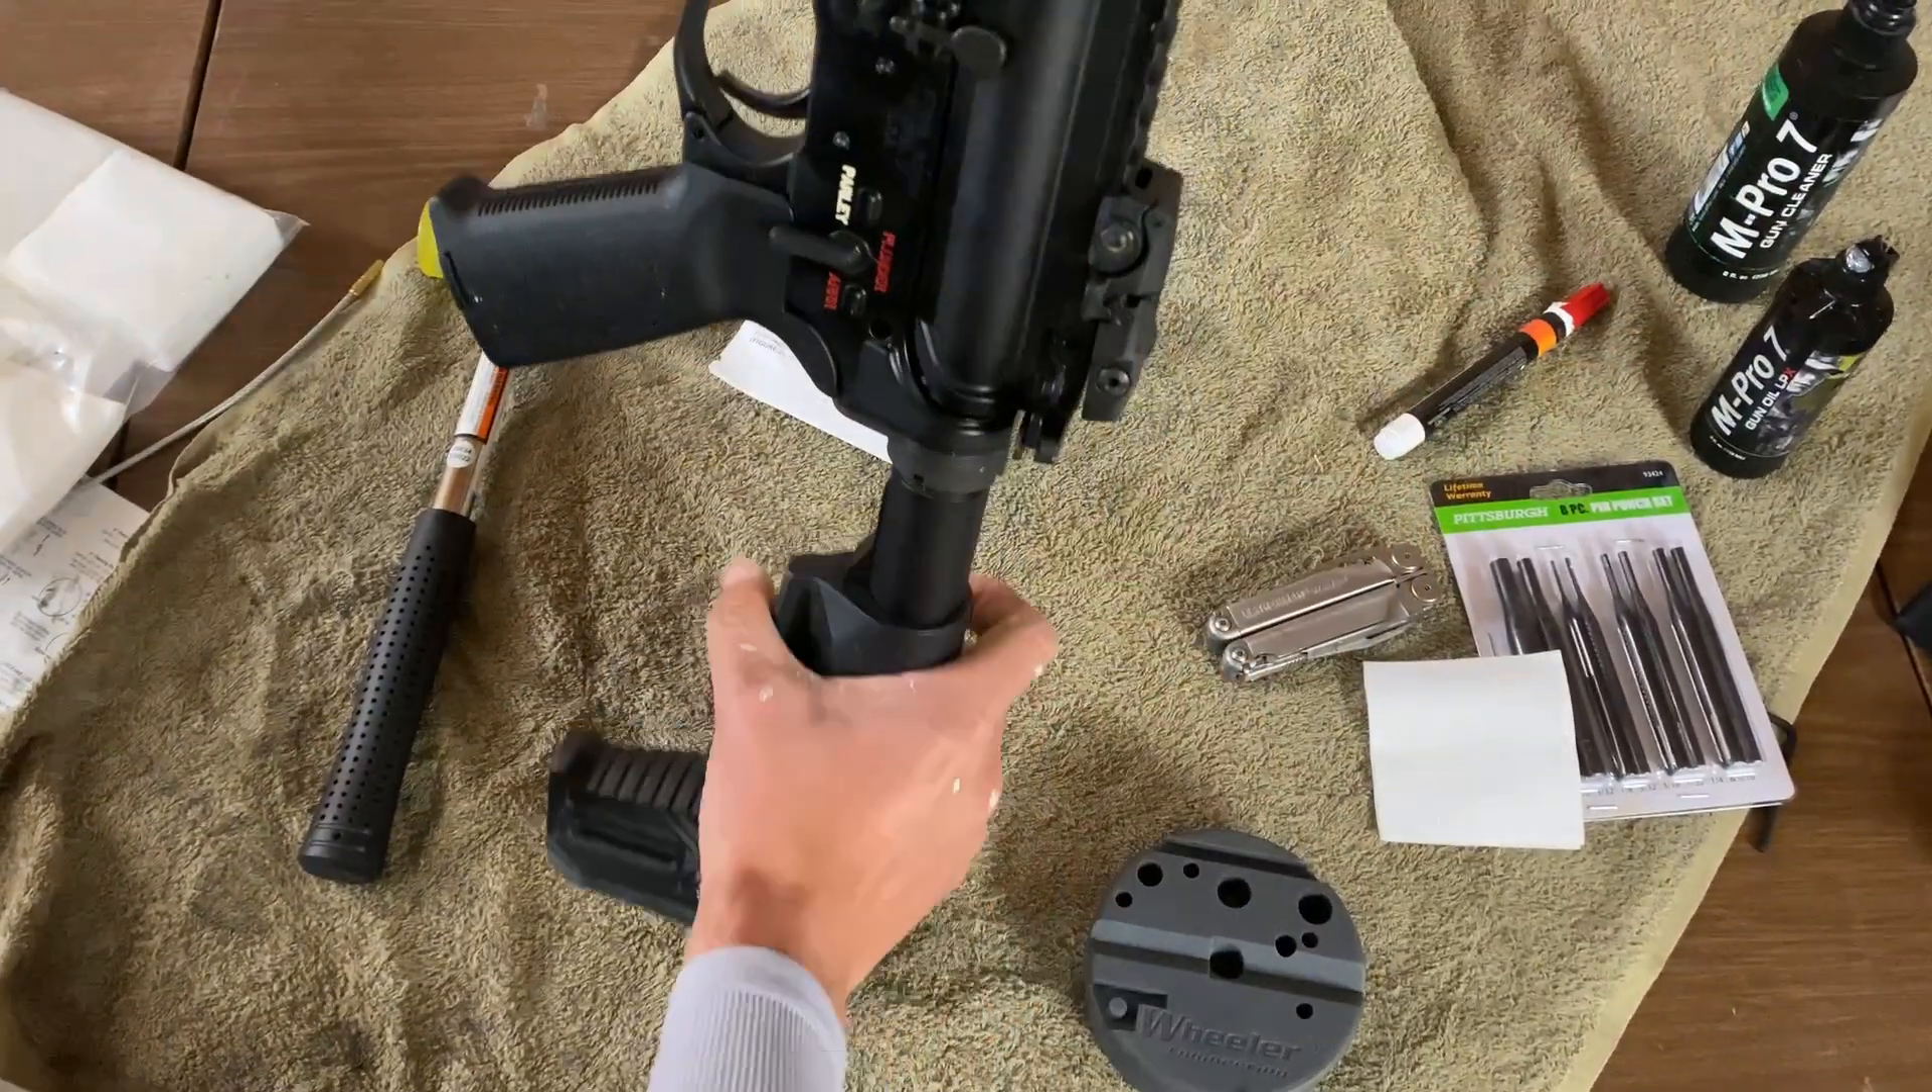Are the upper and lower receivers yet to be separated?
Yes.